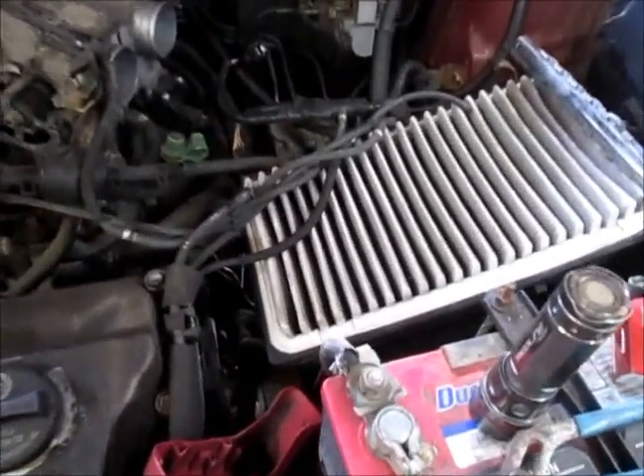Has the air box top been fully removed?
Yes.